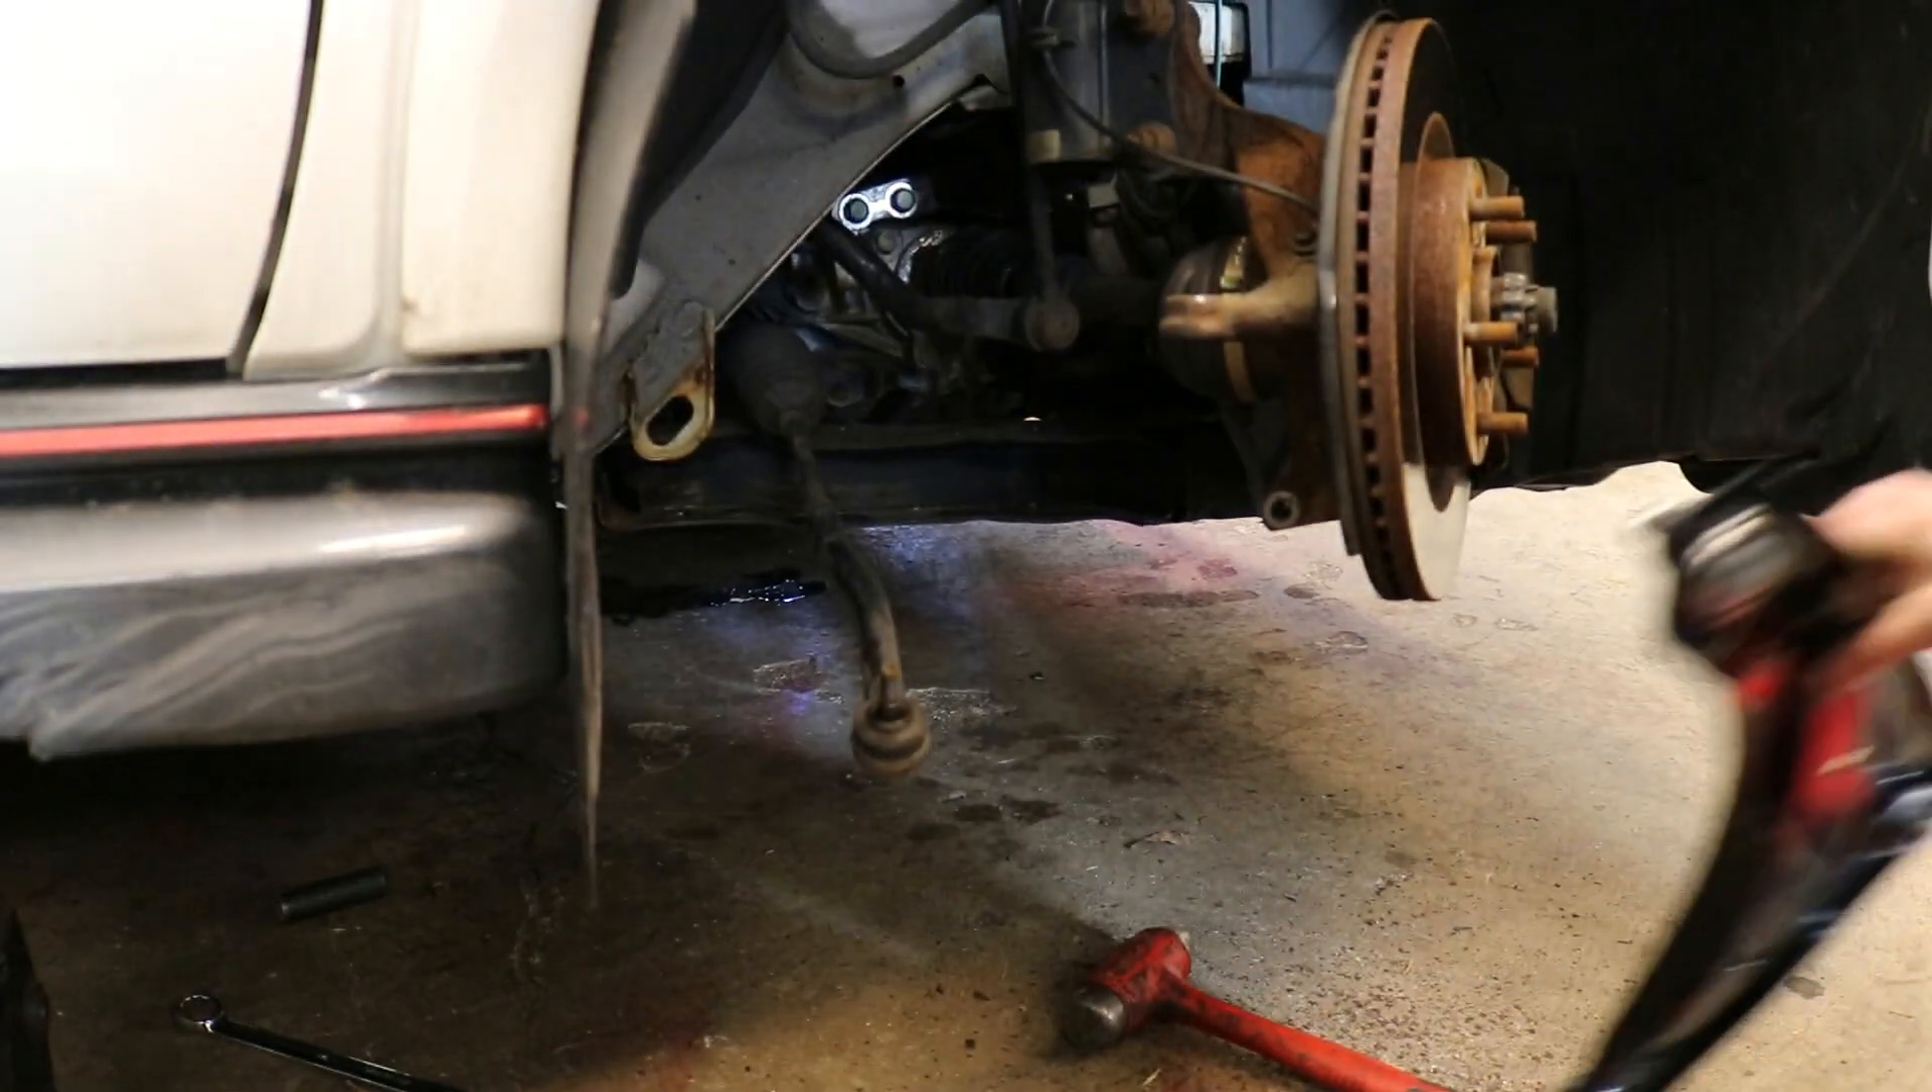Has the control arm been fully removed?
Yes.